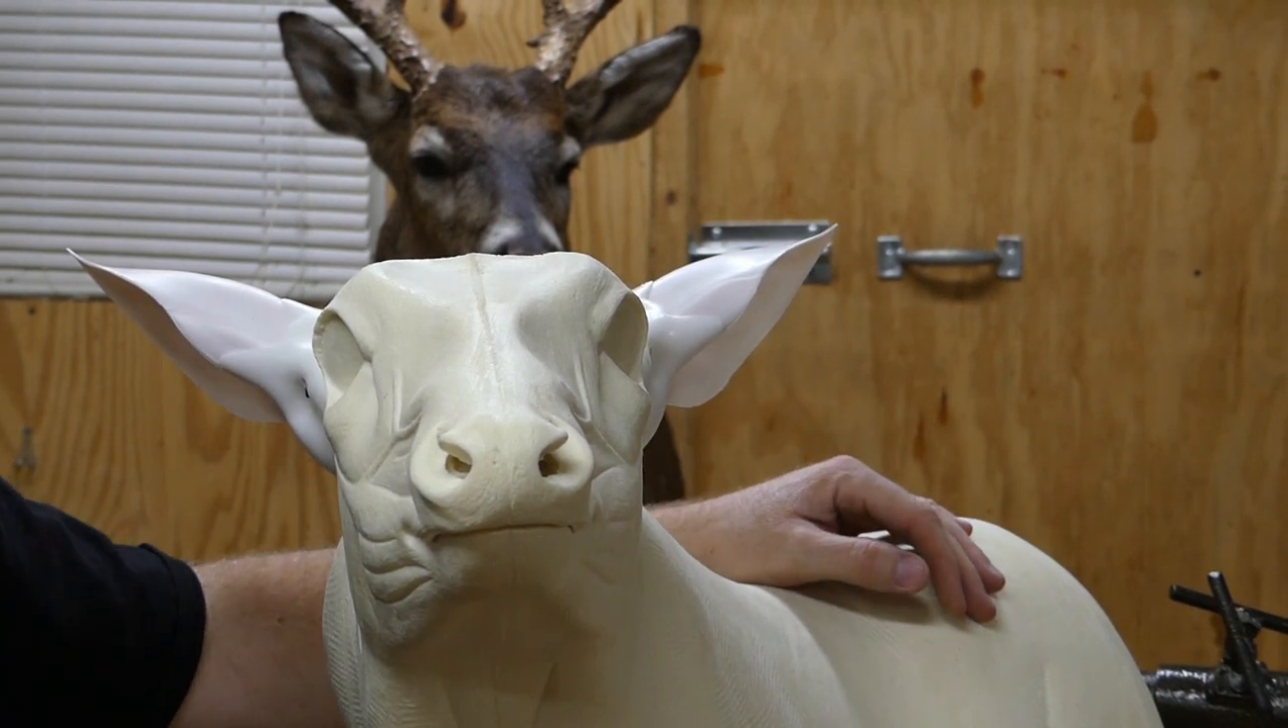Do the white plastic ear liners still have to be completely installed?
No.